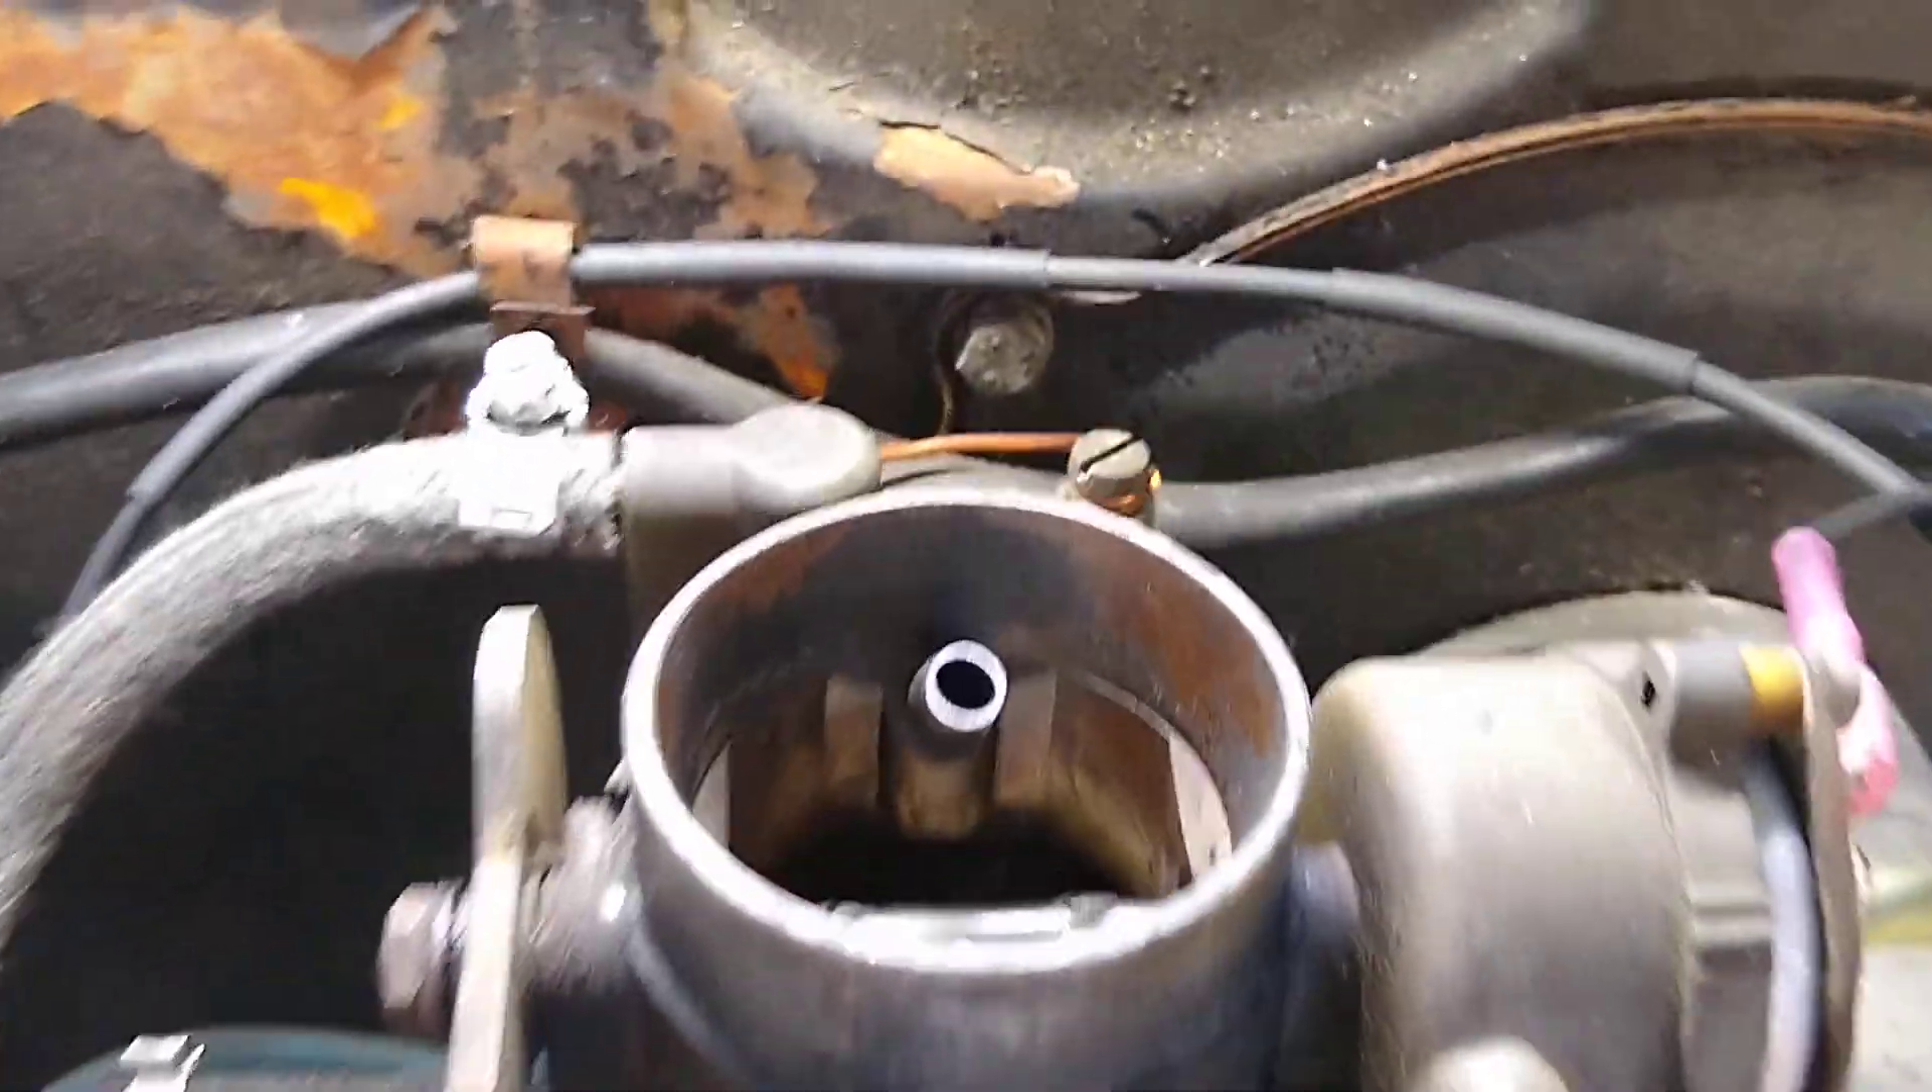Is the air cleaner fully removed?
Yes.